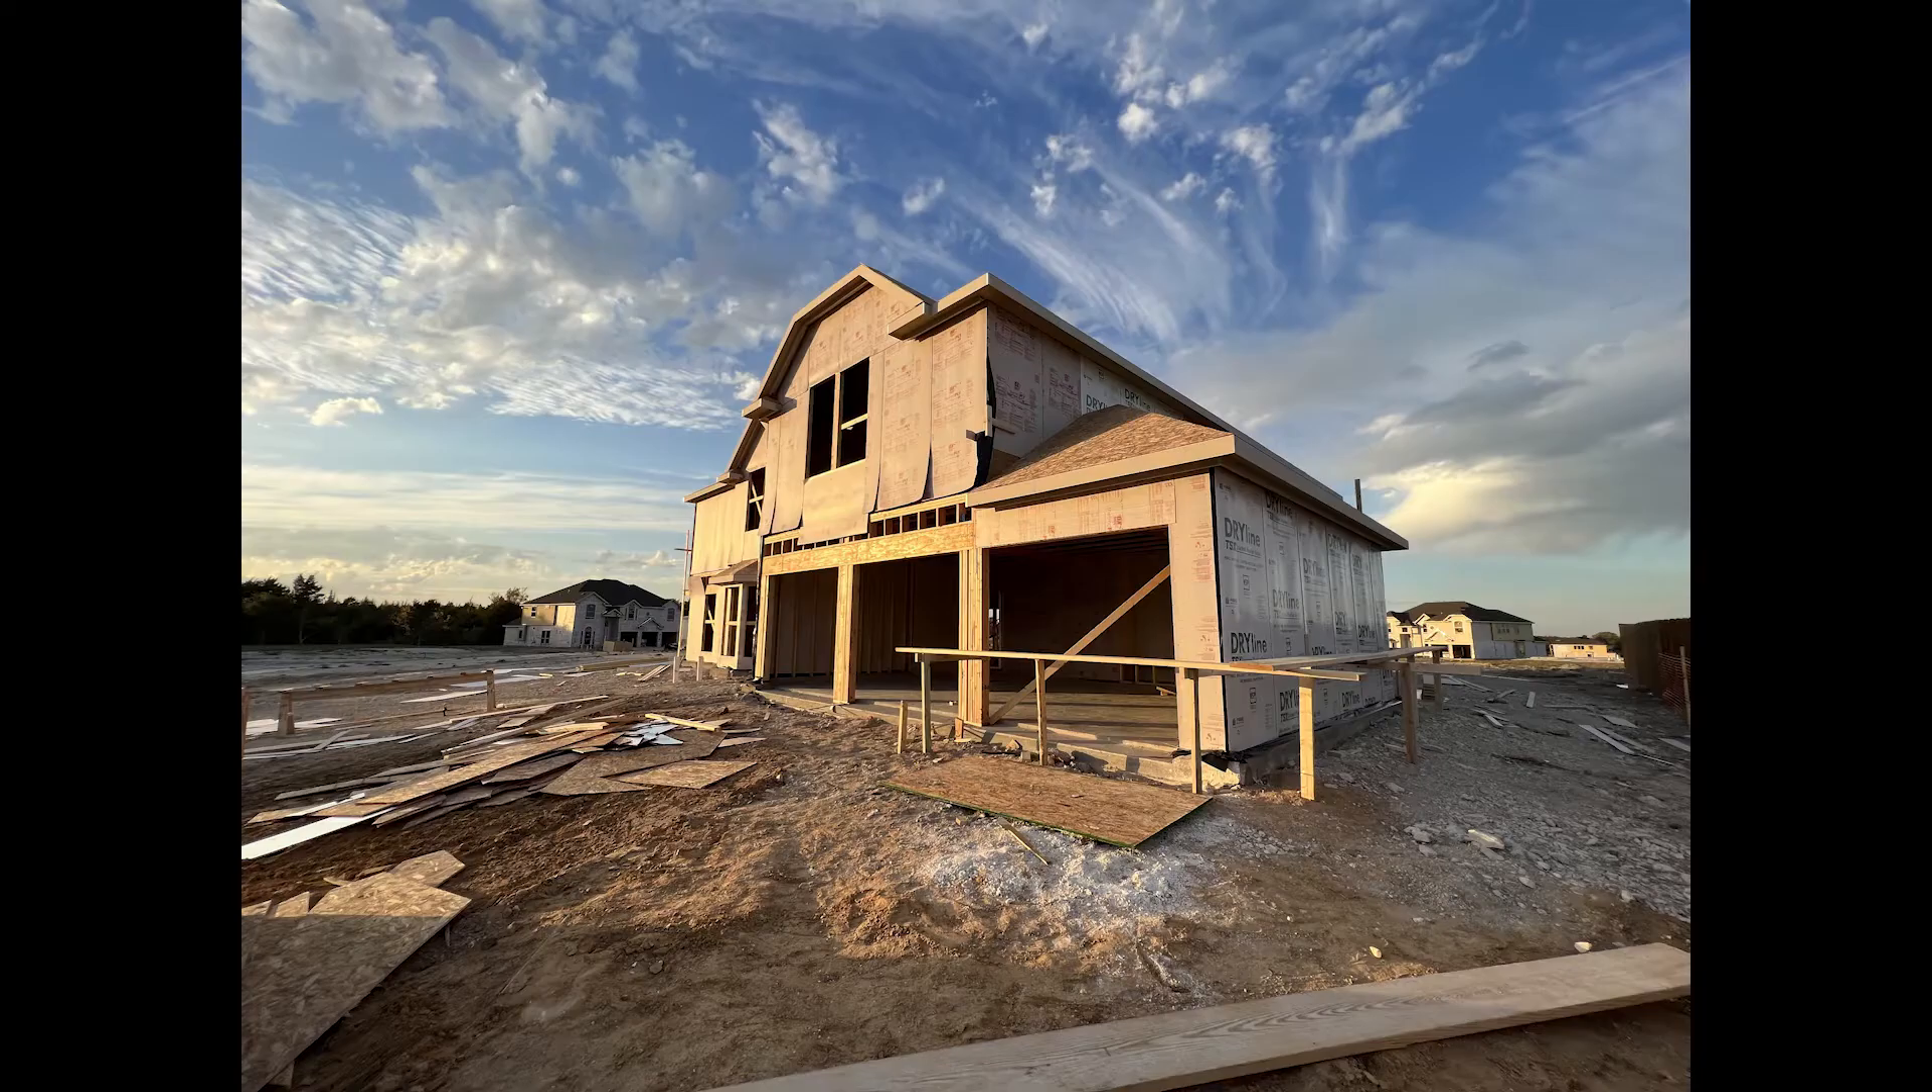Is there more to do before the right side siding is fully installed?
Yes.